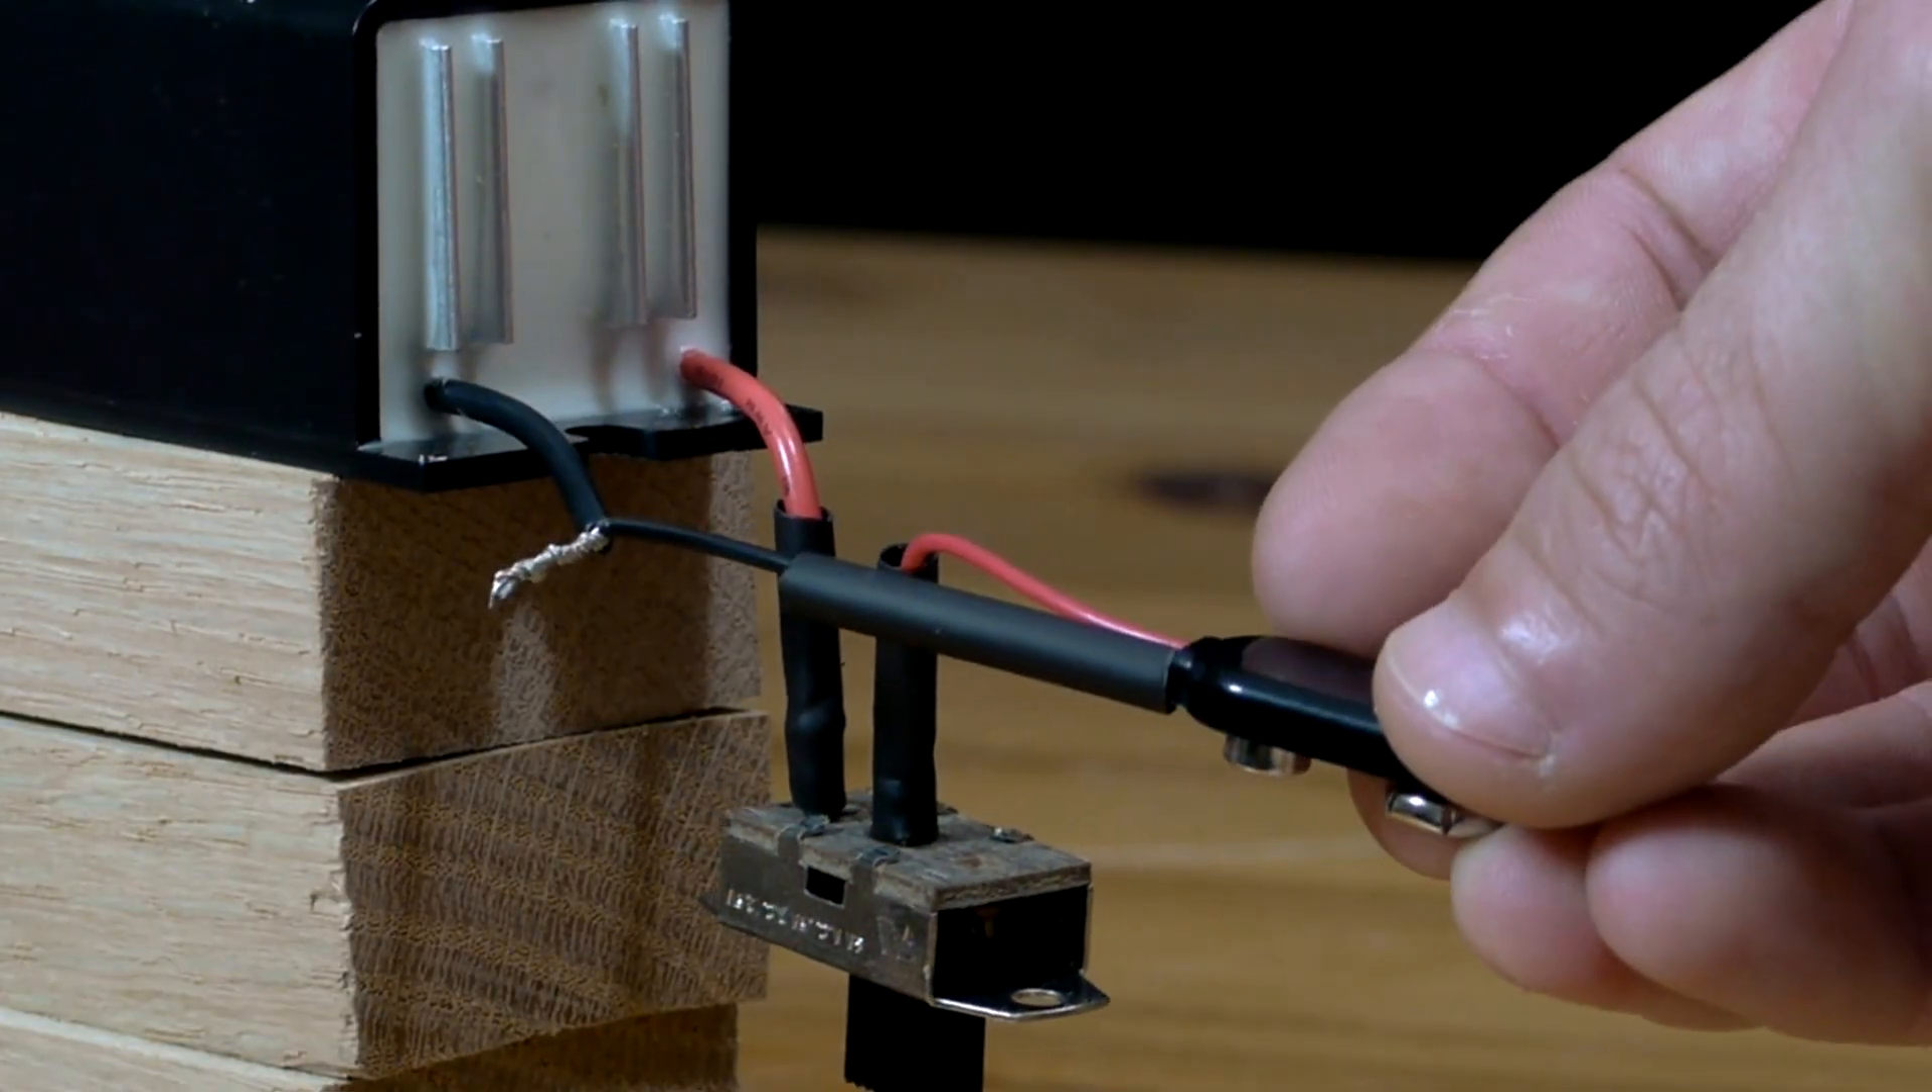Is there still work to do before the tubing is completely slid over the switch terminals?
No.